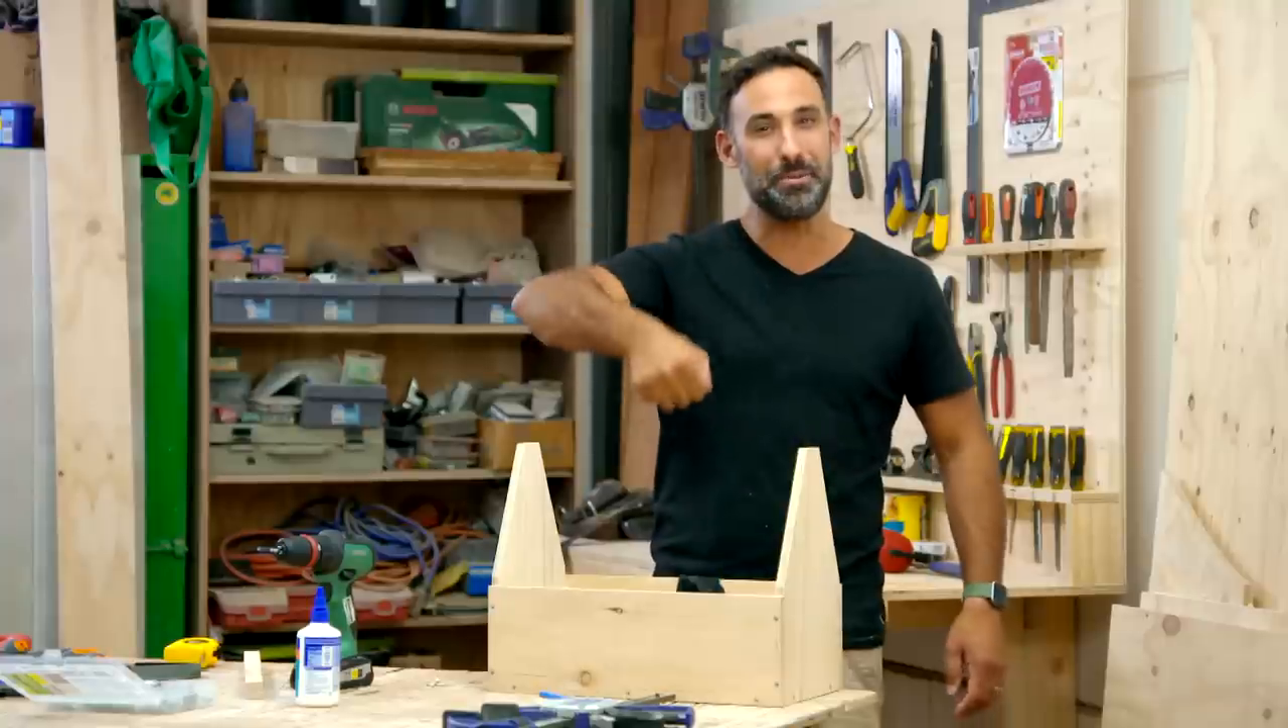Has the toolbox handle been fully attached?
No.